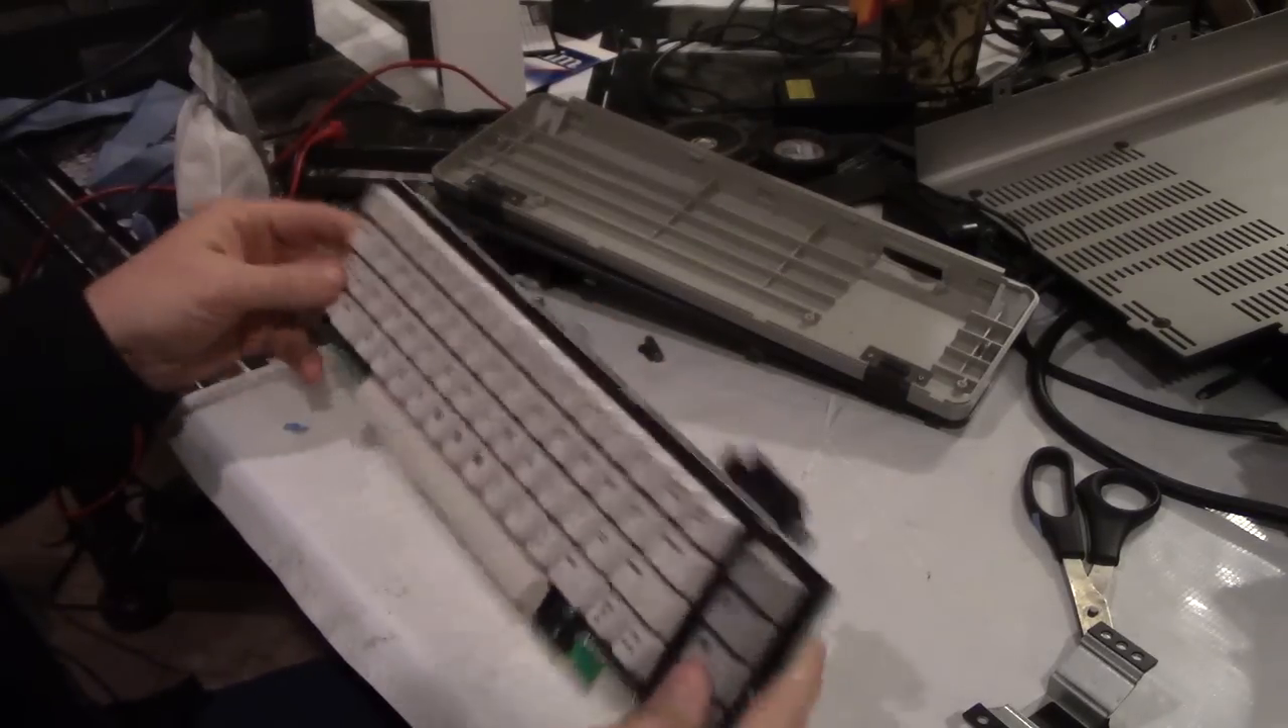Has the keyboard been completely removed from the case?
Yes.